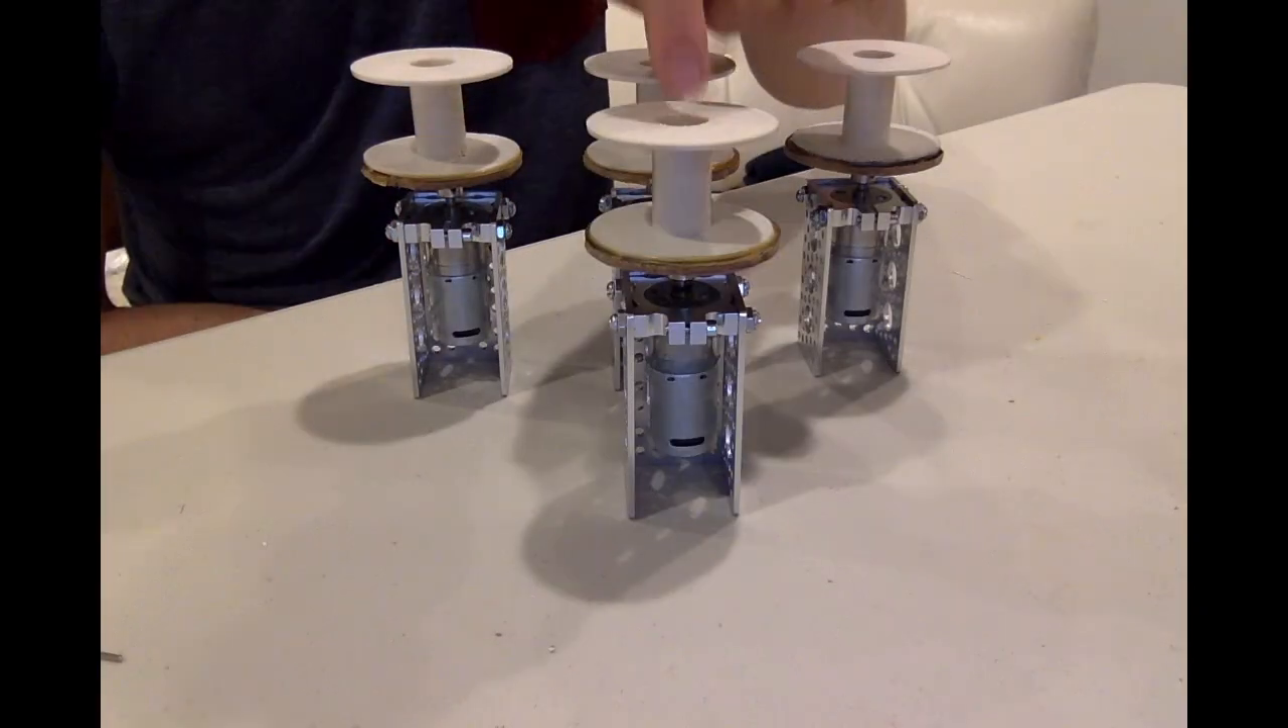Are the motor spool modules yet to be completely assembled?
No.